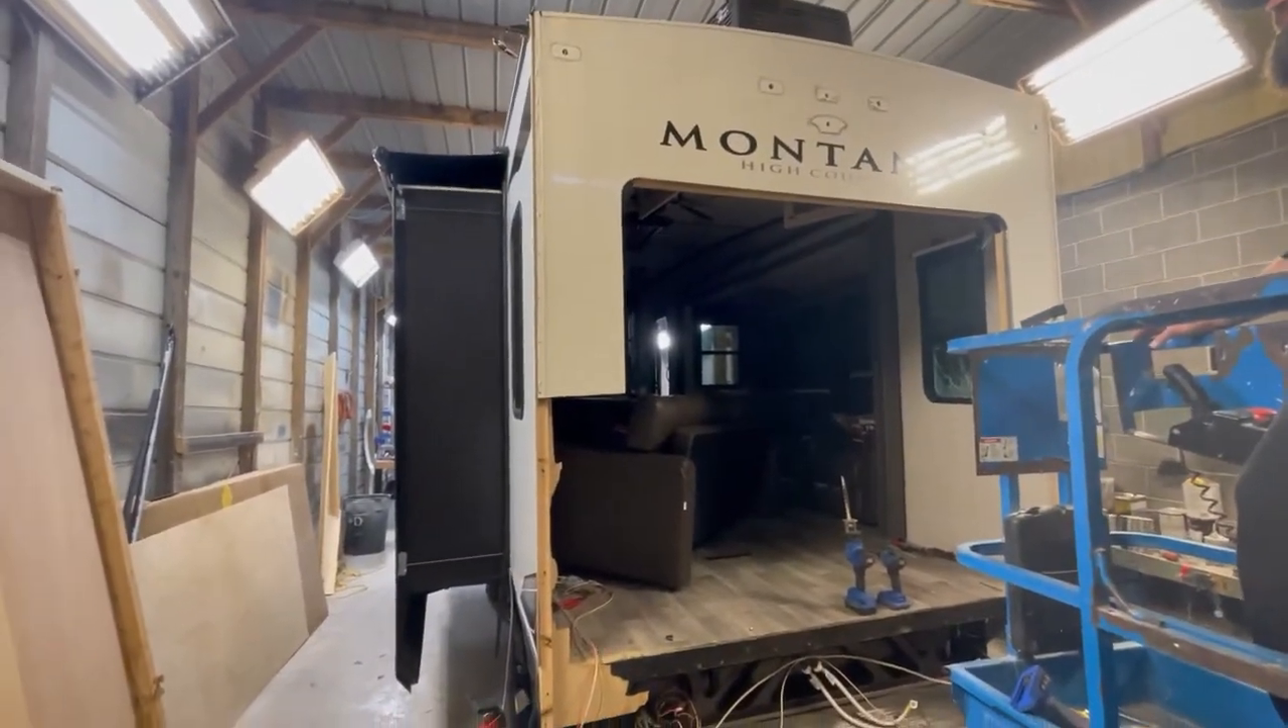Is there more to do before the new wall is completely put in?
Yes.